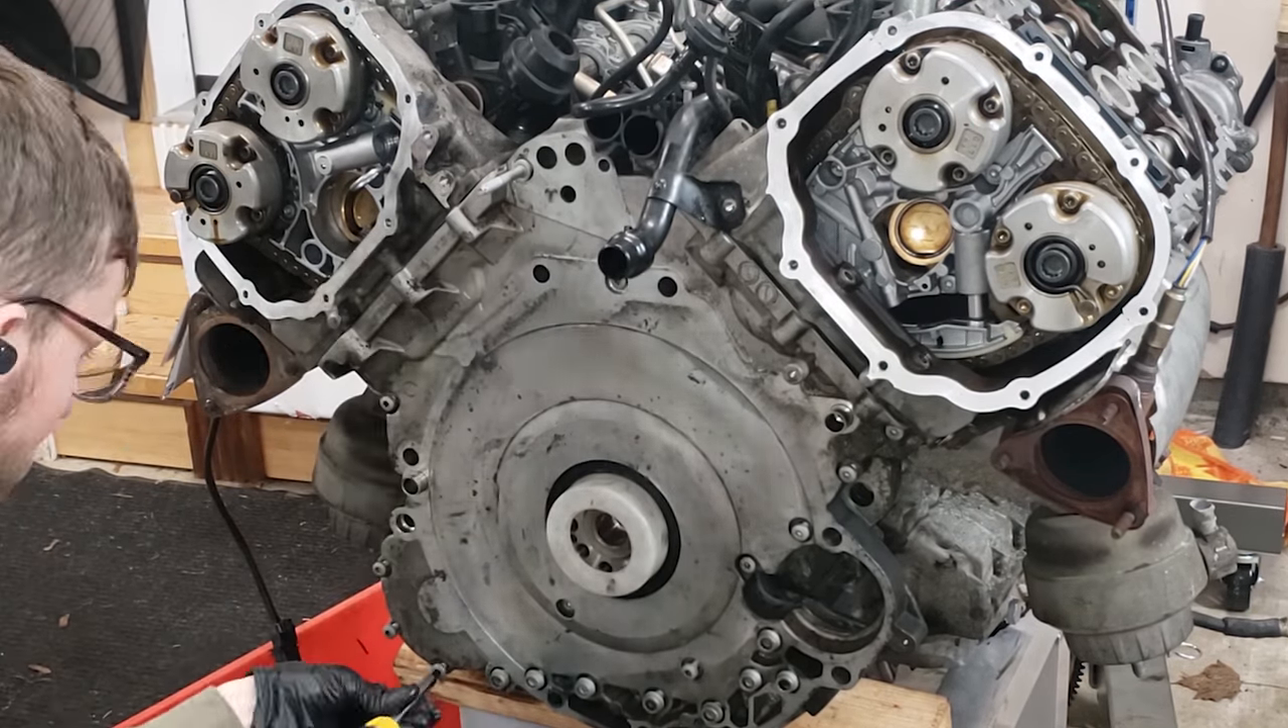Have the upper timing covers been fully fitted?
No.